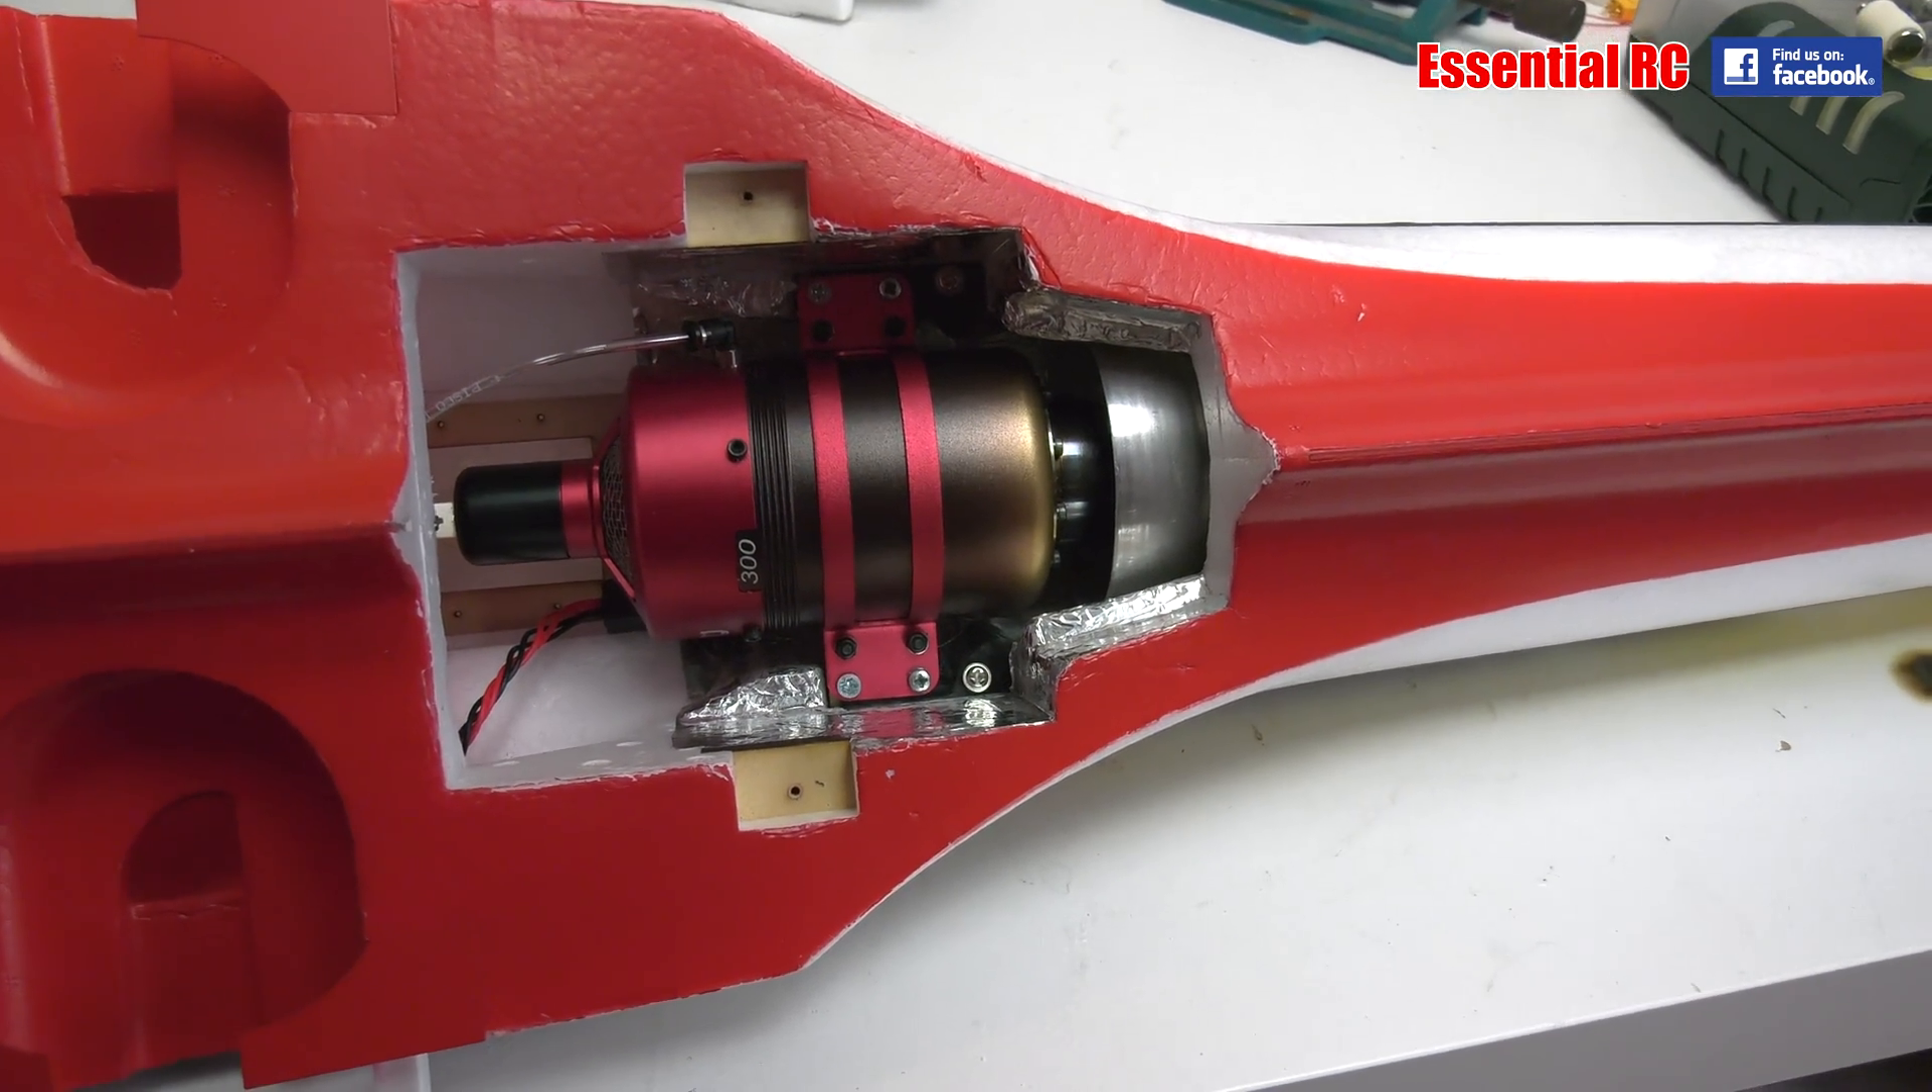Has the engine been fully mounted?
Yes.